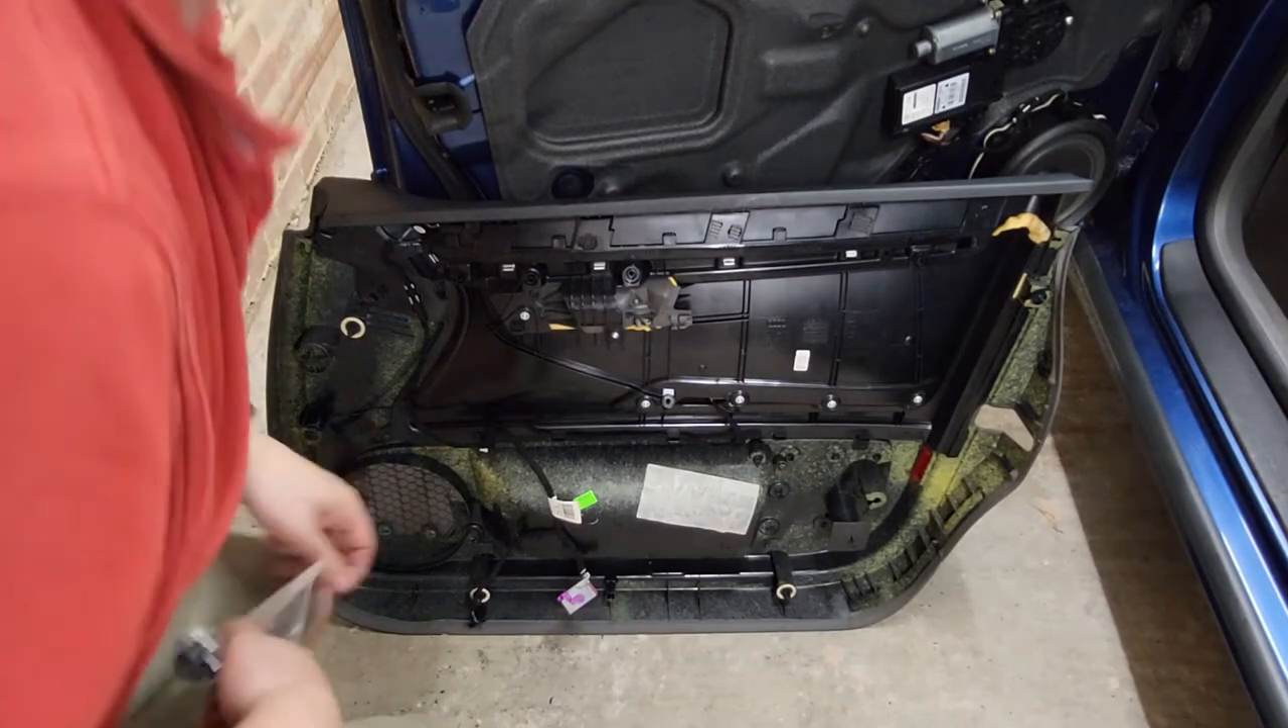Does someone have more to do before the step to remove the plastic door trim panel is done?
No.